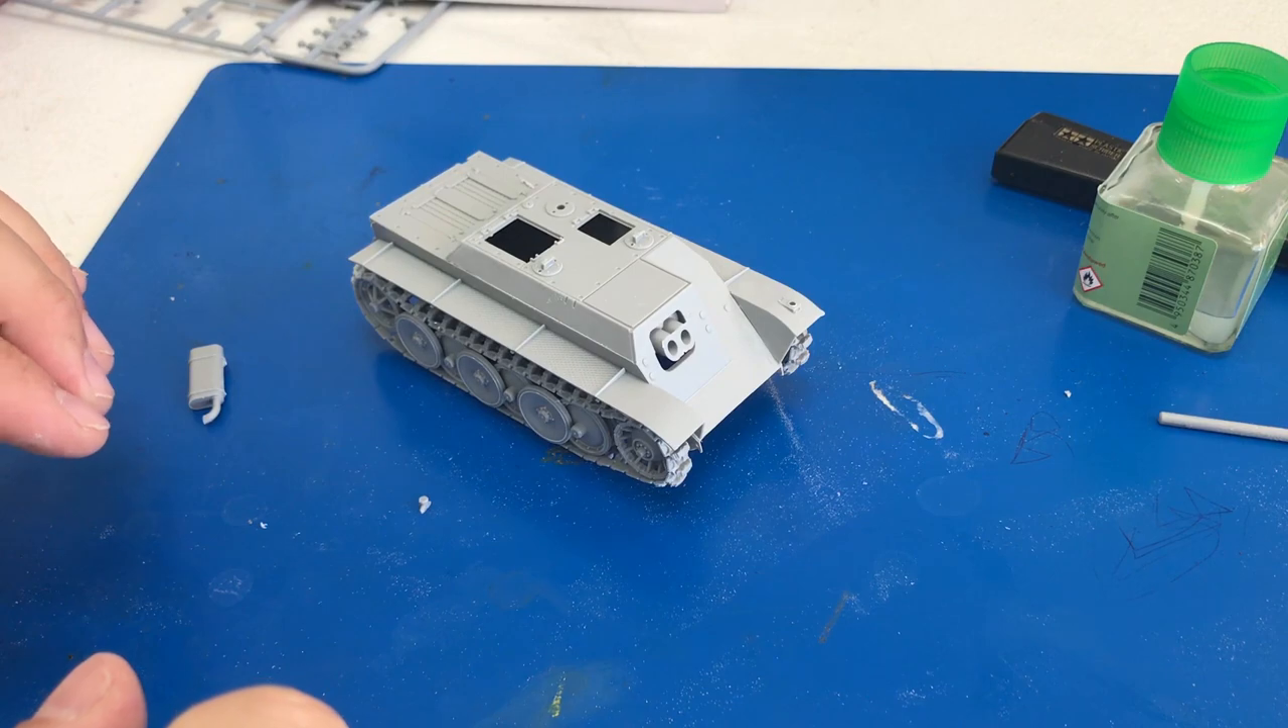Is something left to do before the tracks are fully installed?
No.